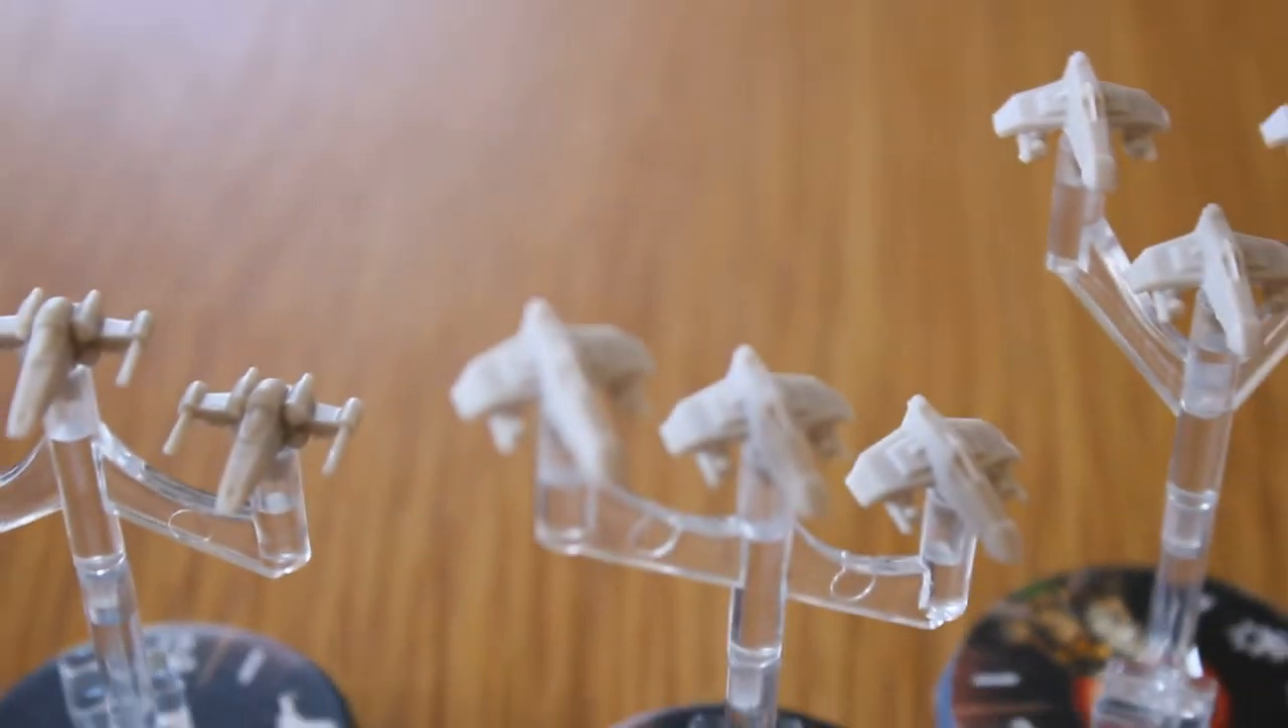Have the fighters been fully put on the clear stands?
Yes.